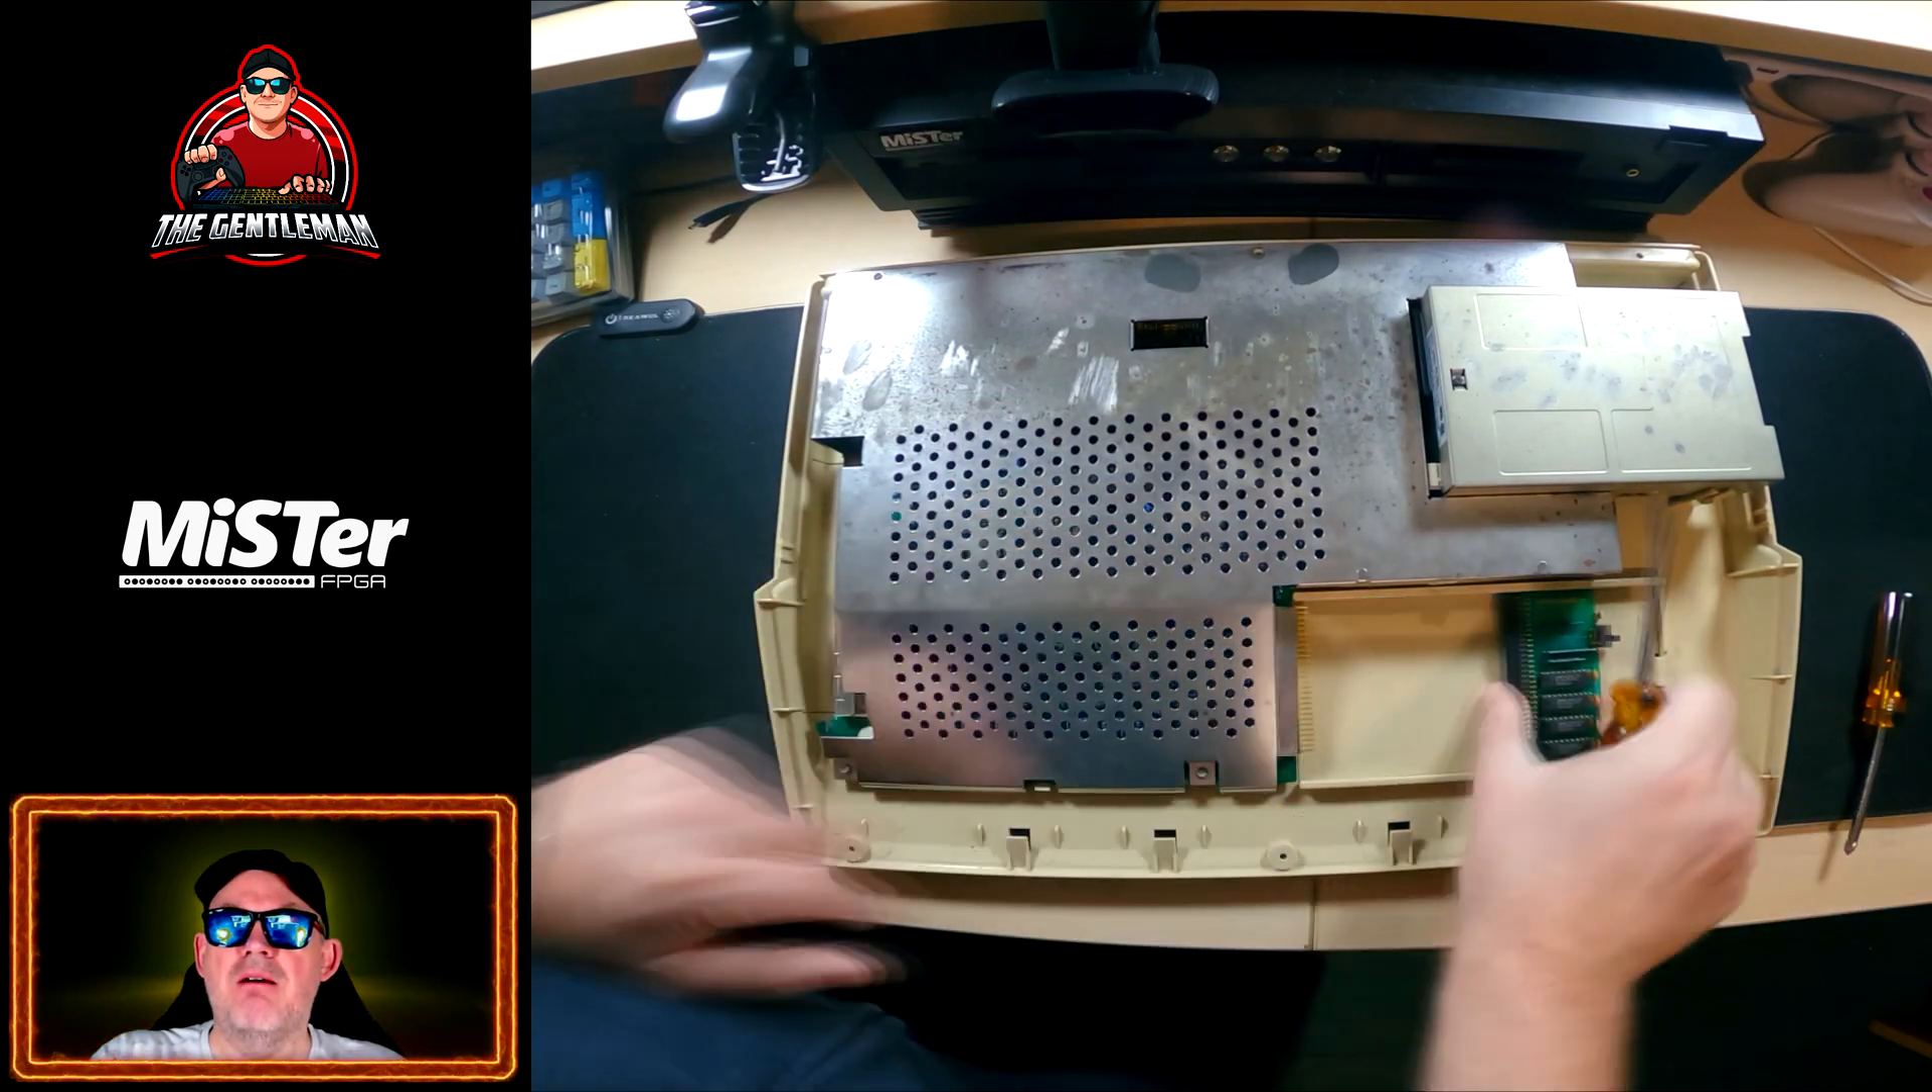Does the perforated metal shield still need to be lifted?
Yes.